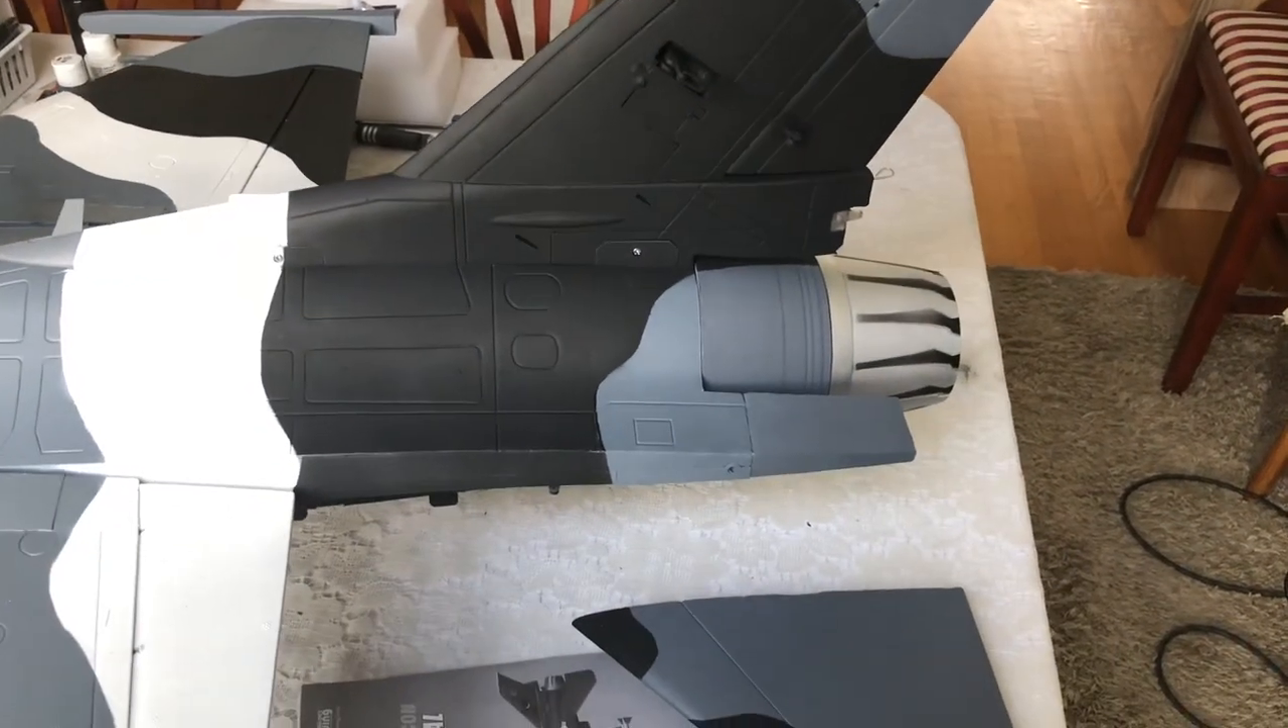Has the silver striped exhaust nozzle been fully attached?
Yes.